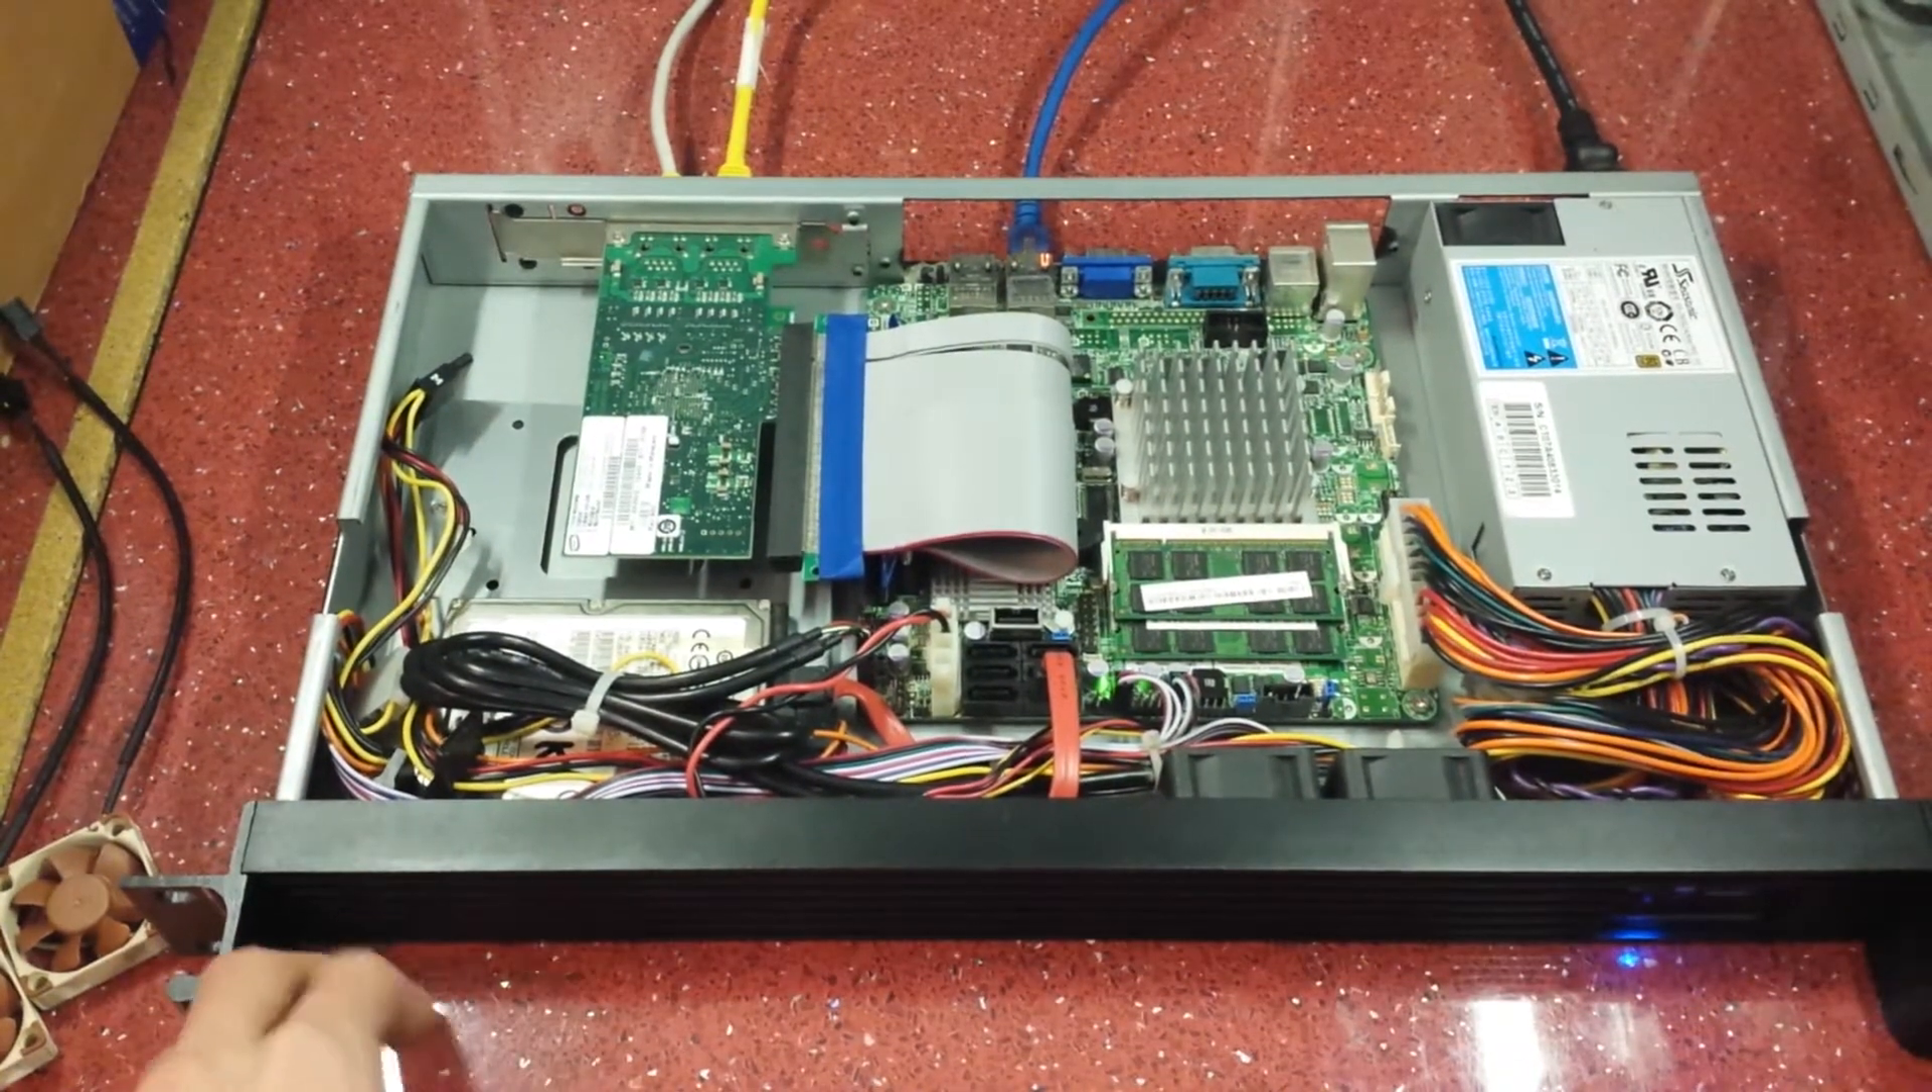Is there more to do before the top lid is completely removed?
No.